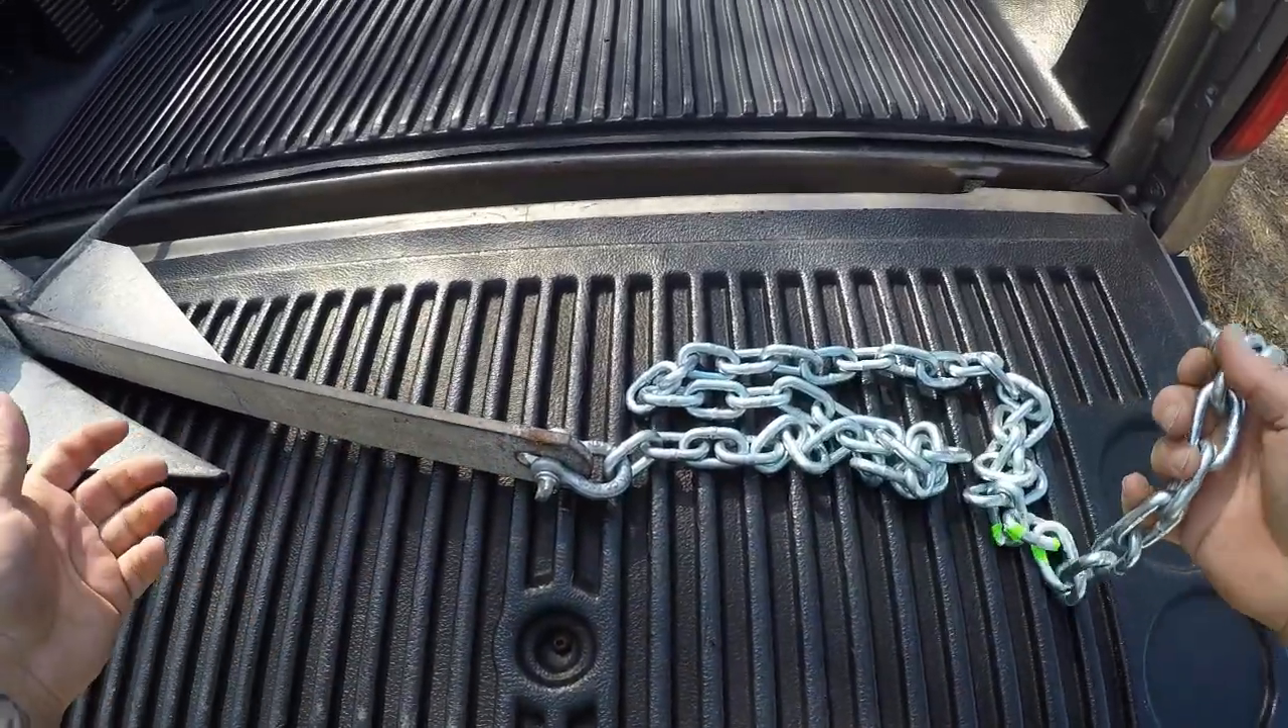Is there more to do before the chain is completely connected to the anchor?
No.